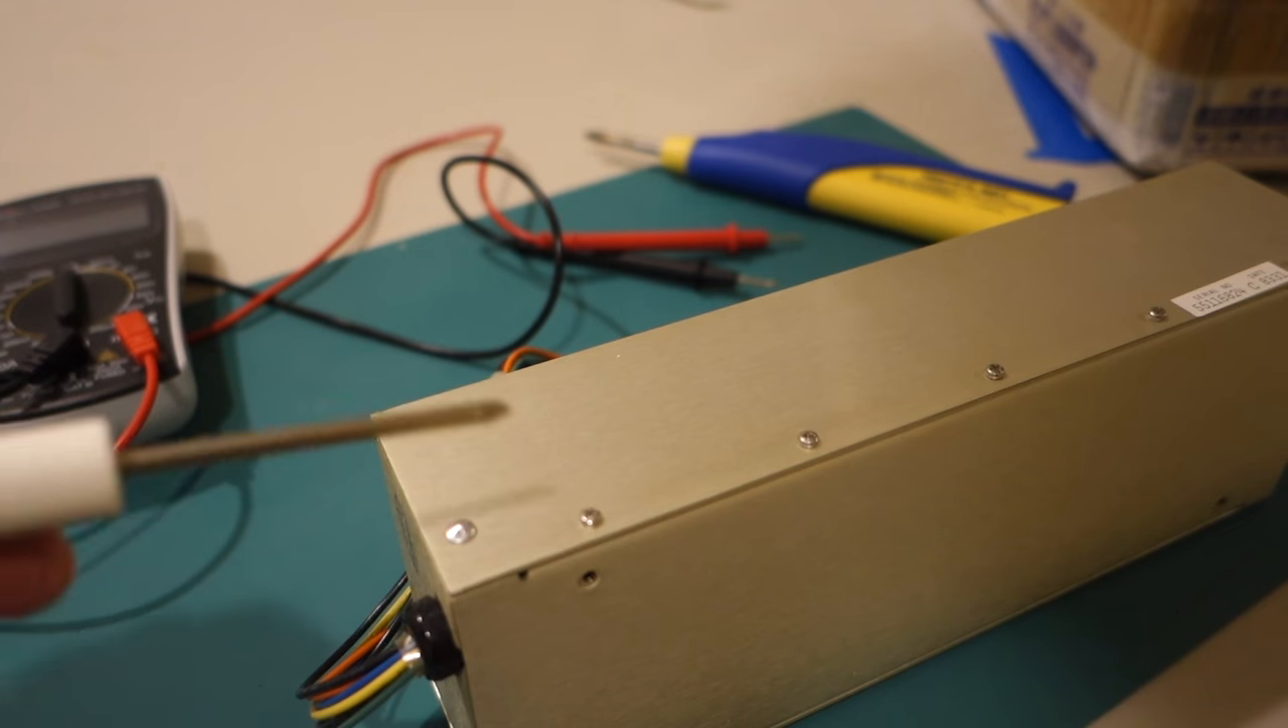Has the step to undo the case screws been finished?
No.